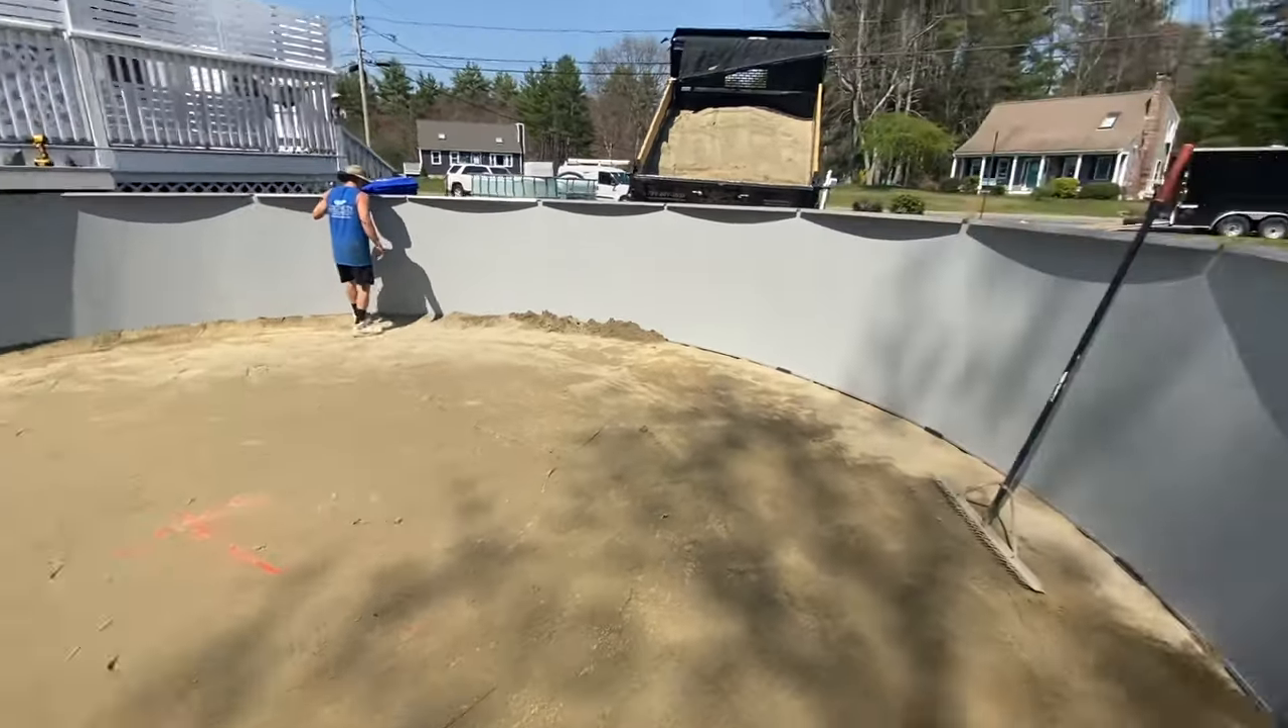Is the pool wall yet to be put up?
No.